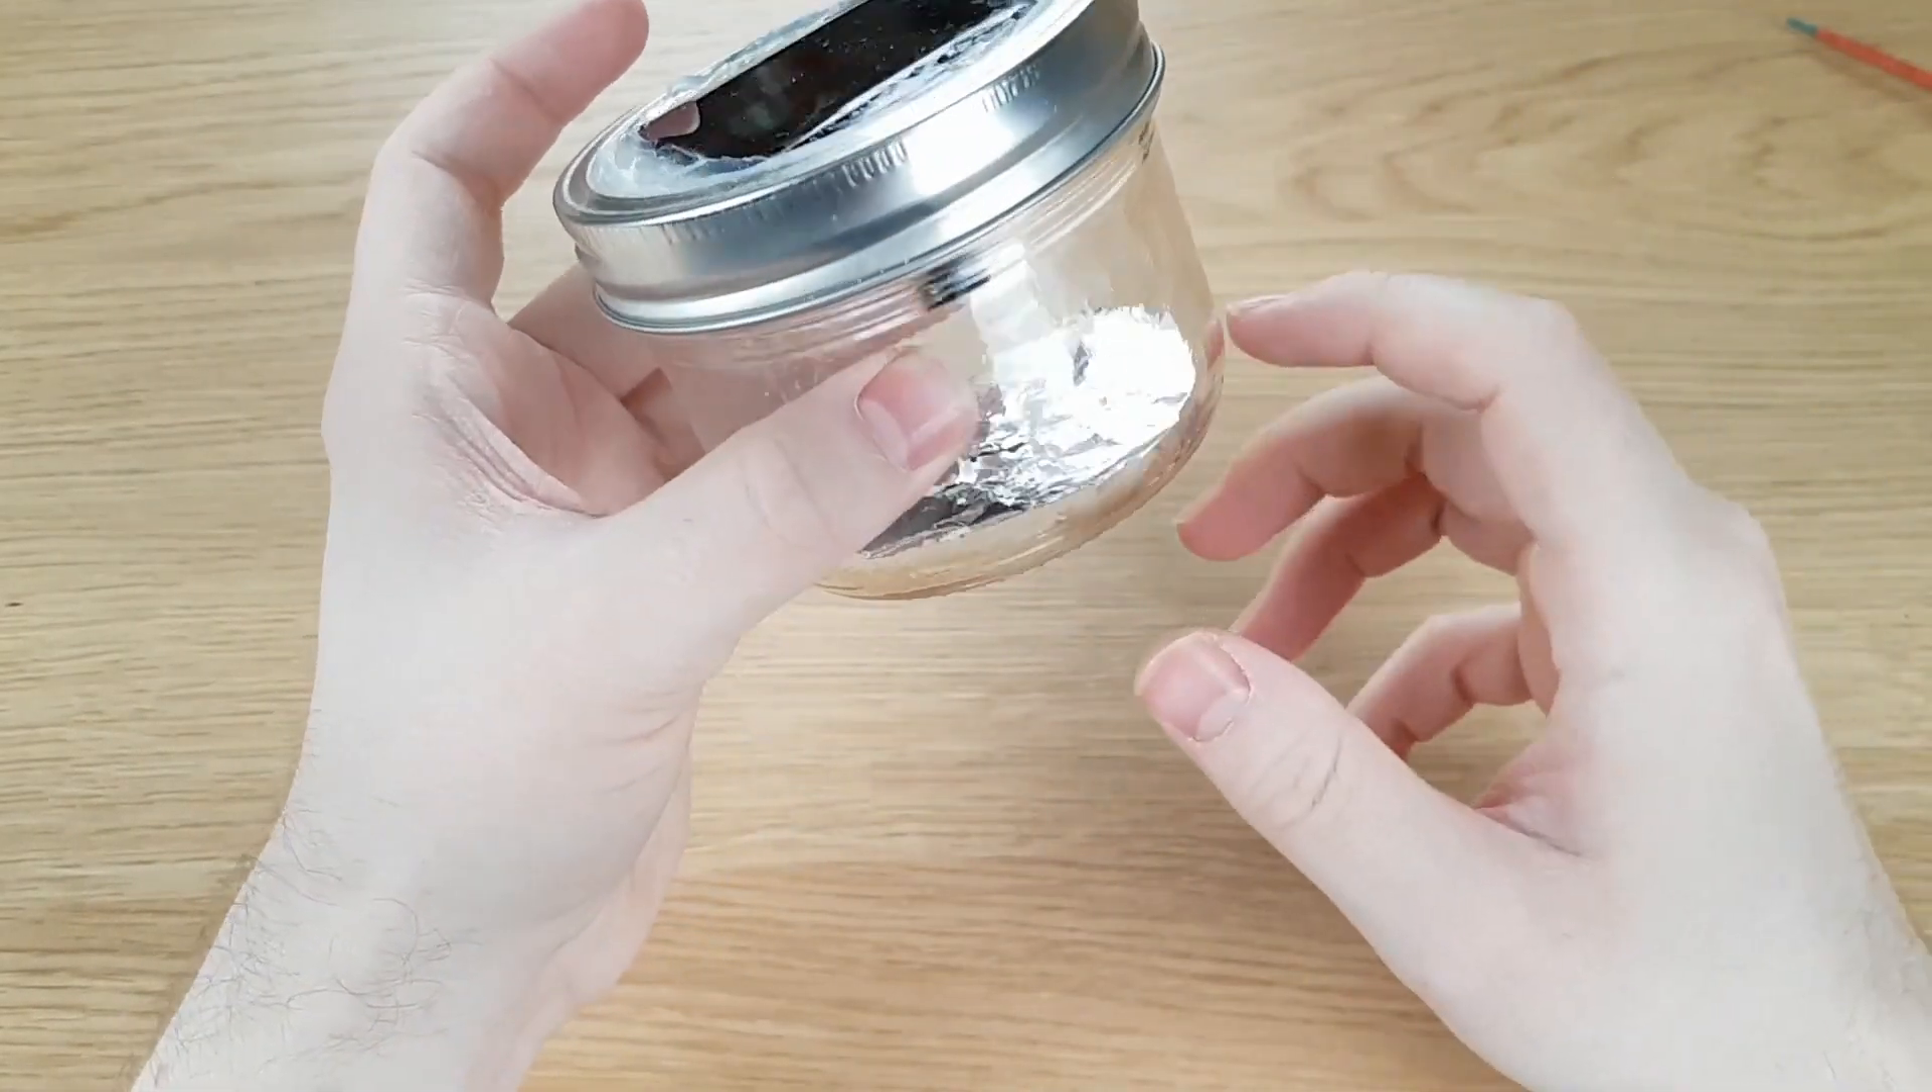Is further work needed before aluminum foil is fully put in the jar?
No.